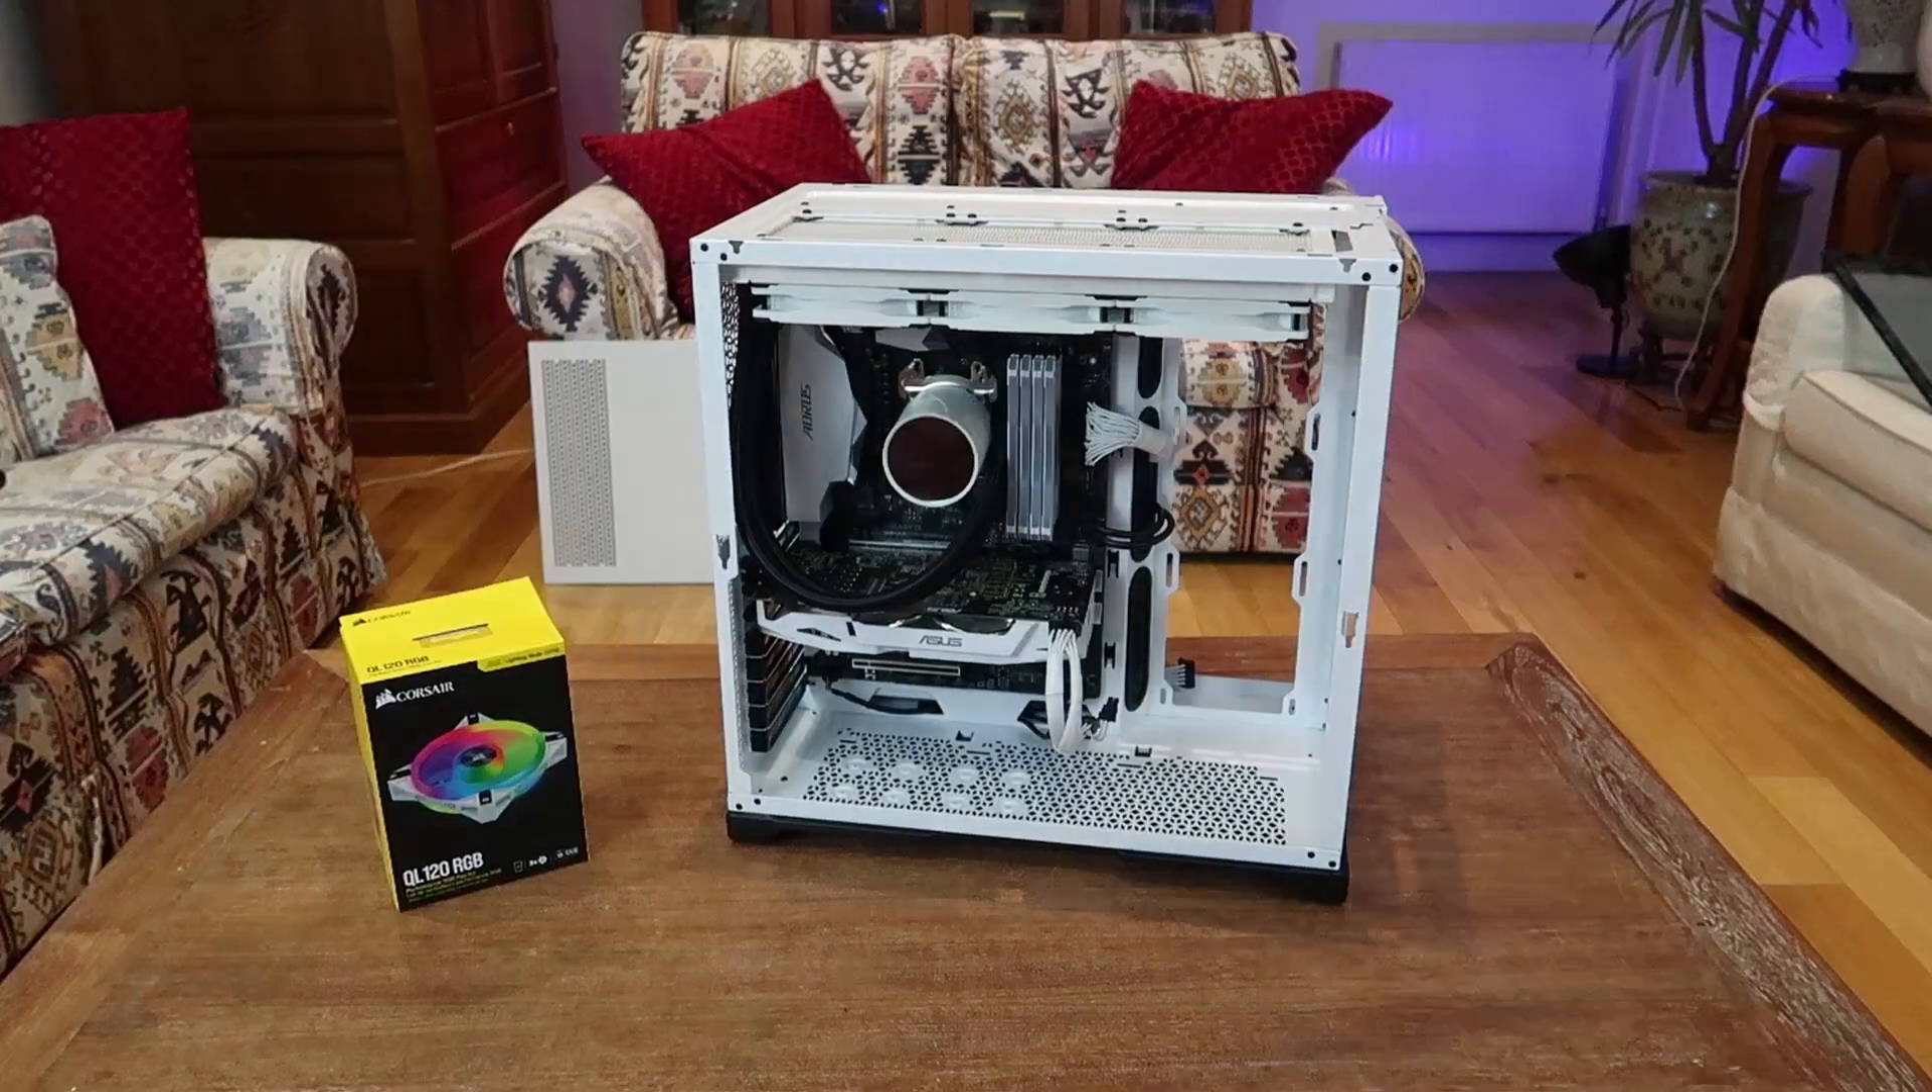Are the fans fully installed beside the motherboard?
No.